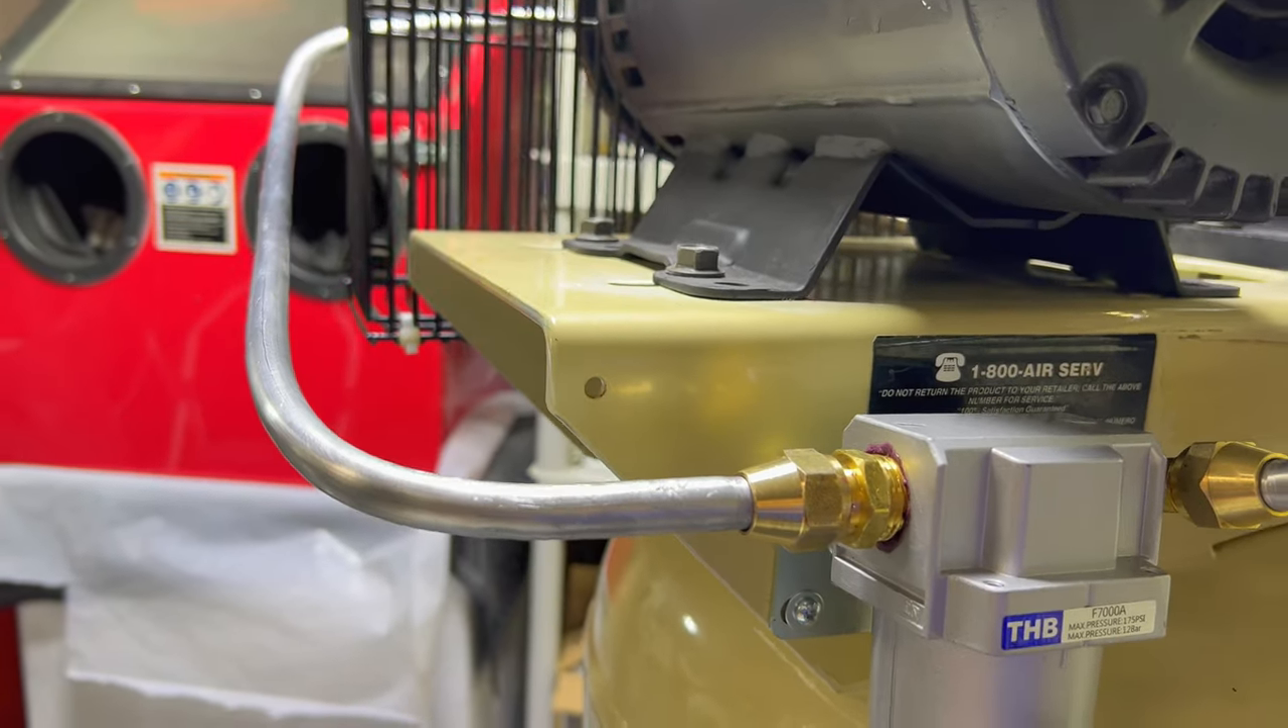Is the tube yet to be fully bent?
No.